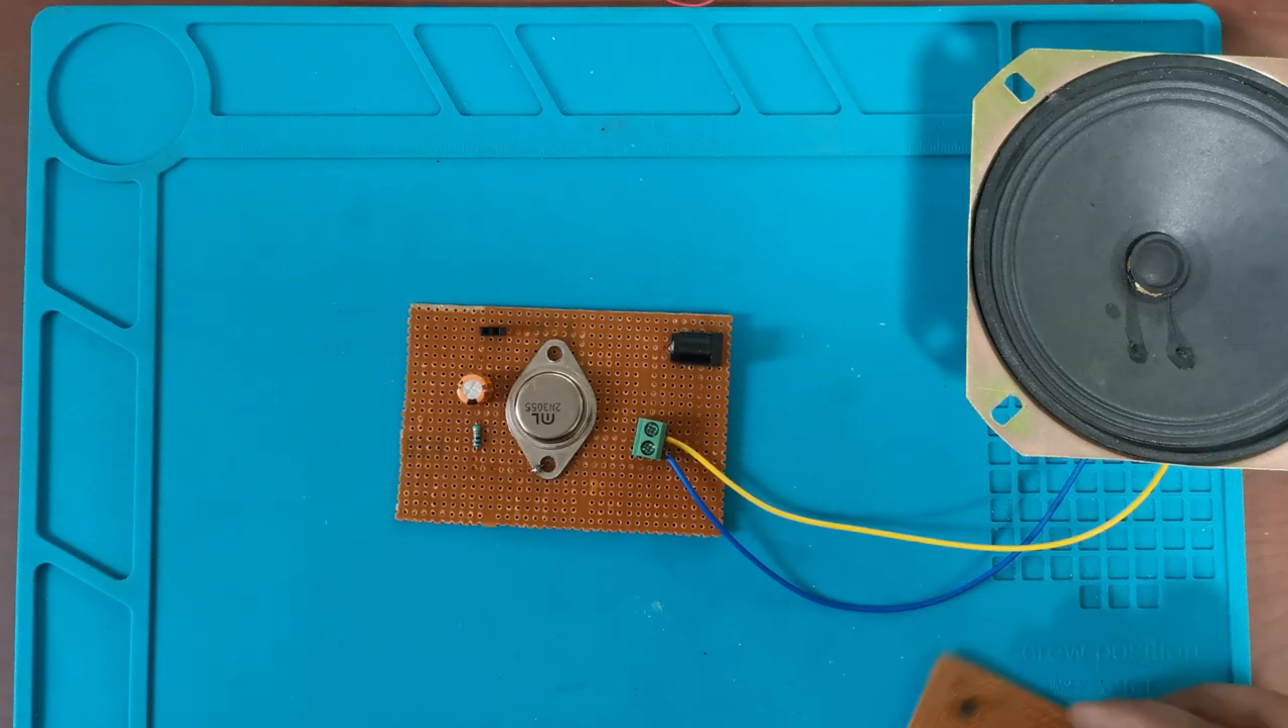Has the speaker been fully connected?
Yes.